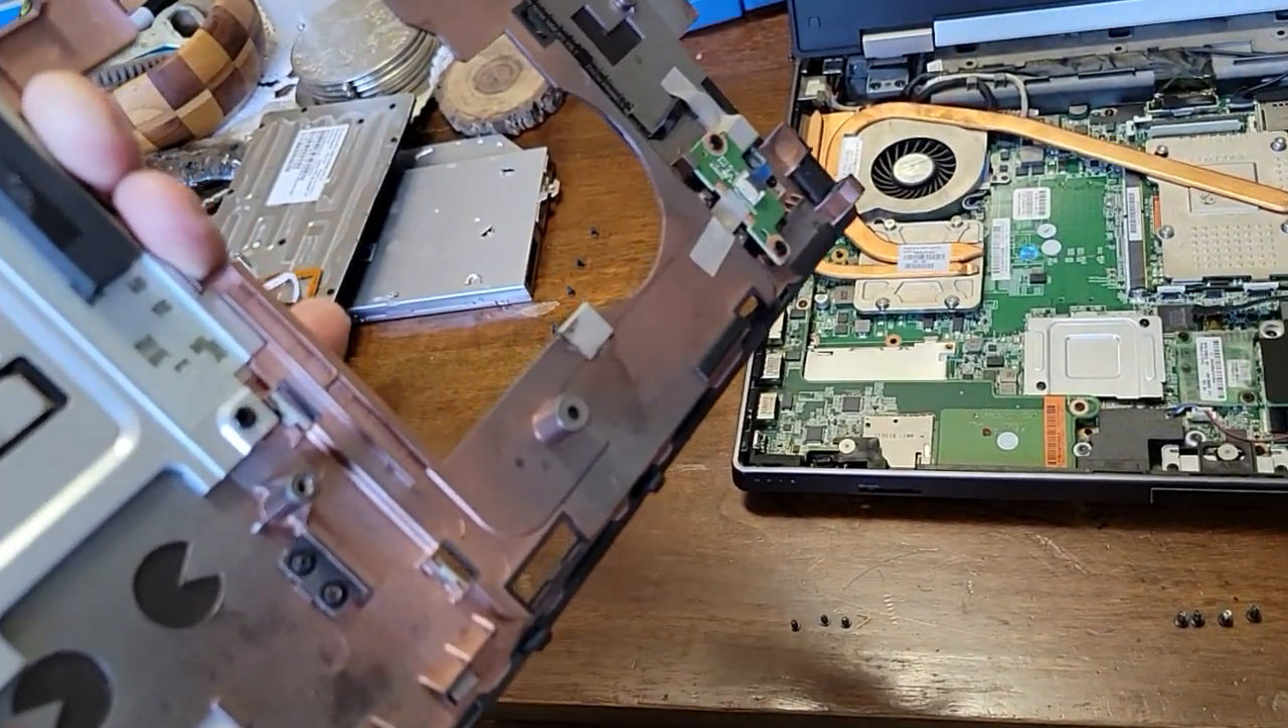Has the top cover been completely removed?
Yes.